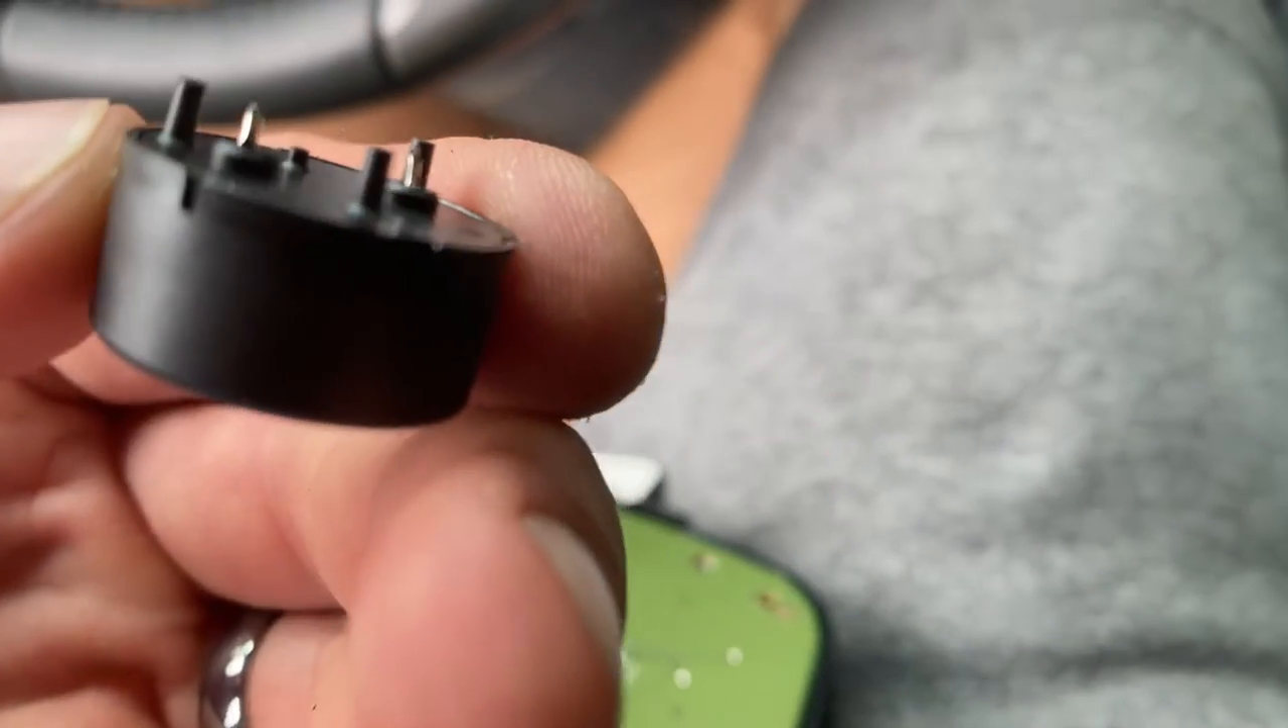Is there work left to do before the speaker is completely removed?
No.